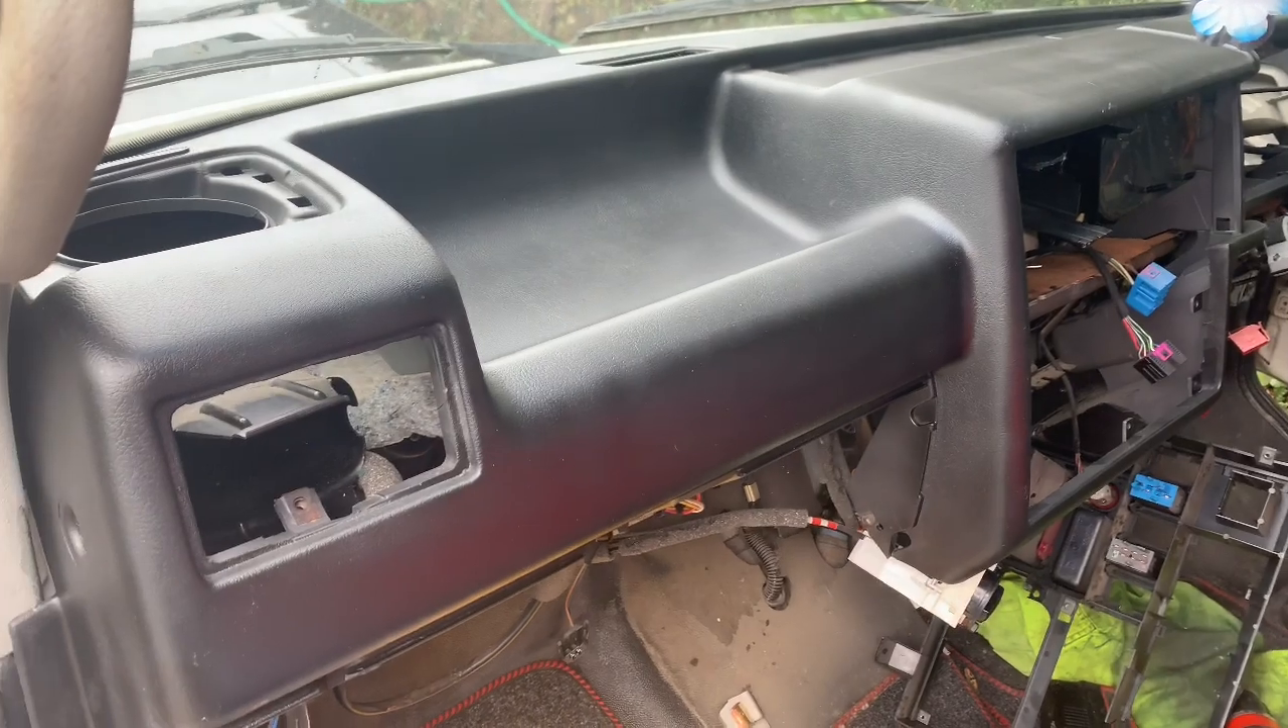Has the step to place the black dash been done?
Yes.